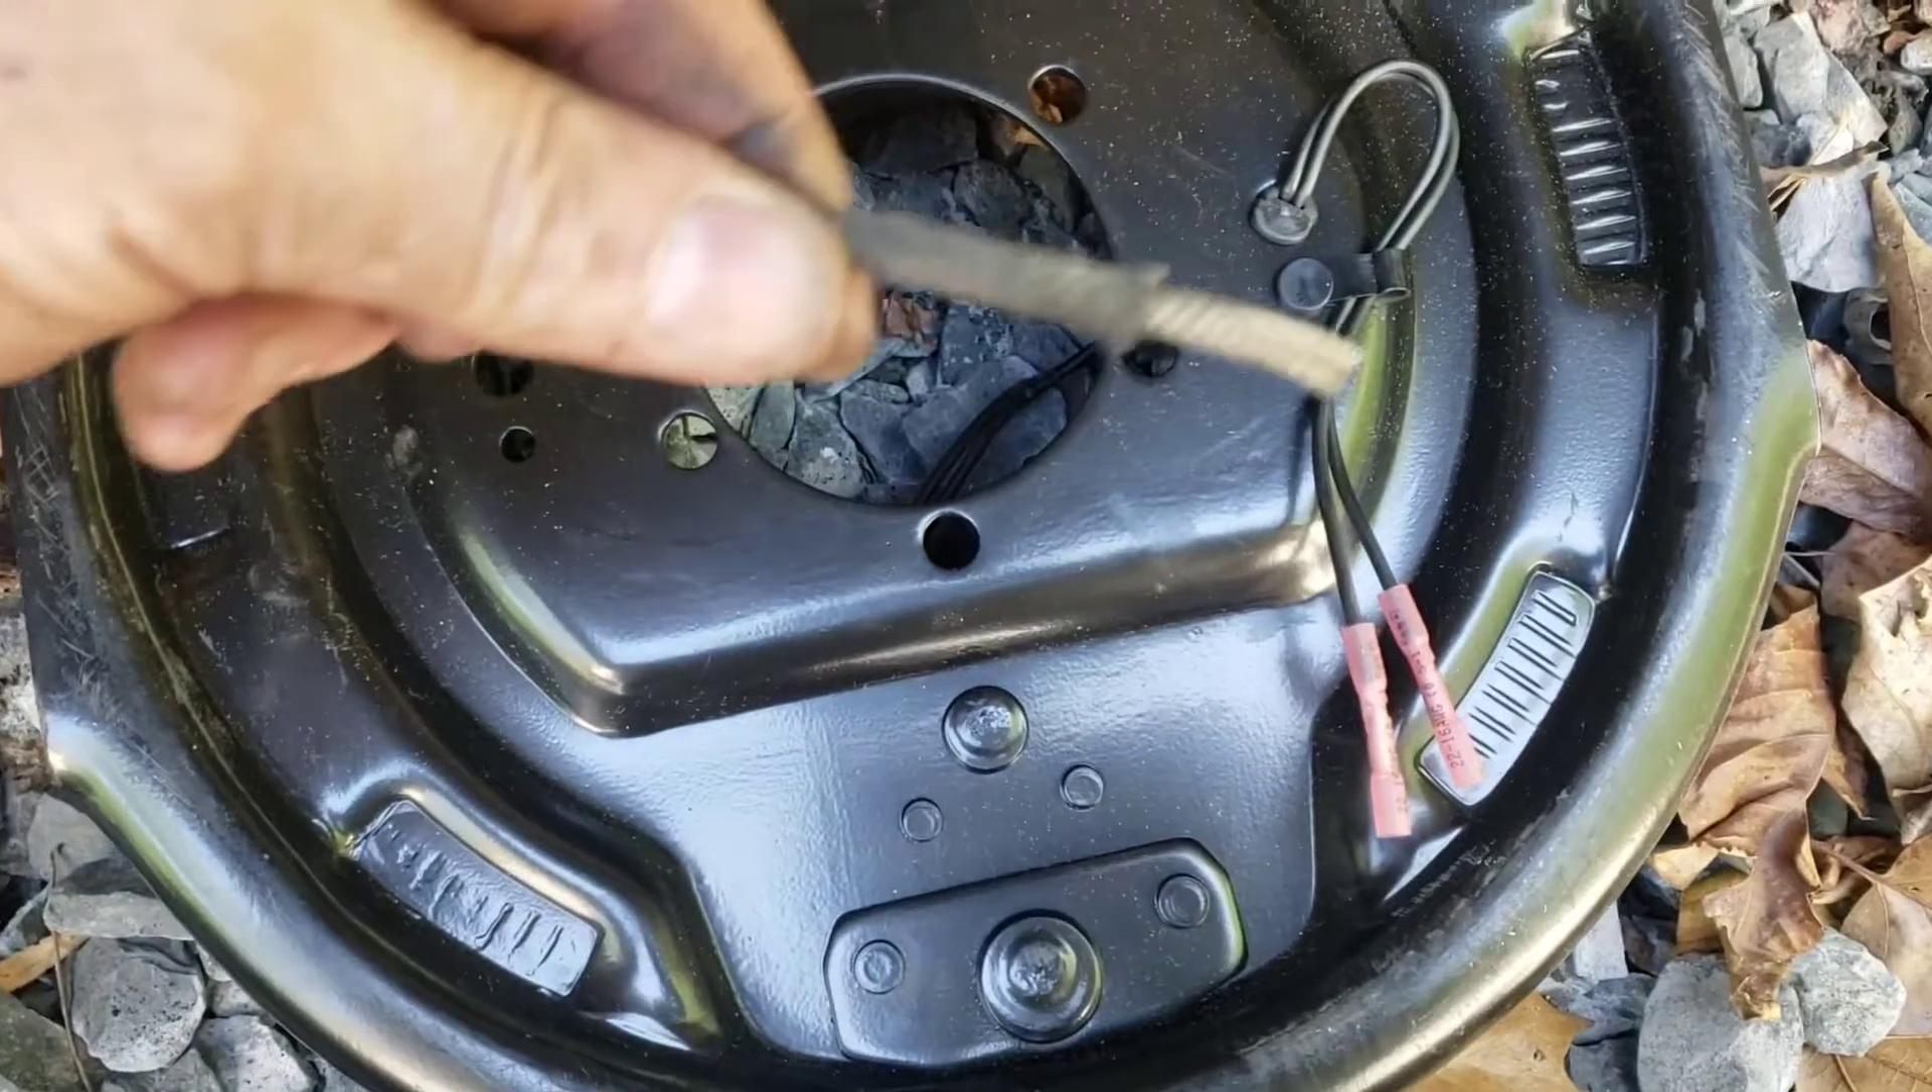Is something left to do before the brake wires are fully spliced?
Yes.